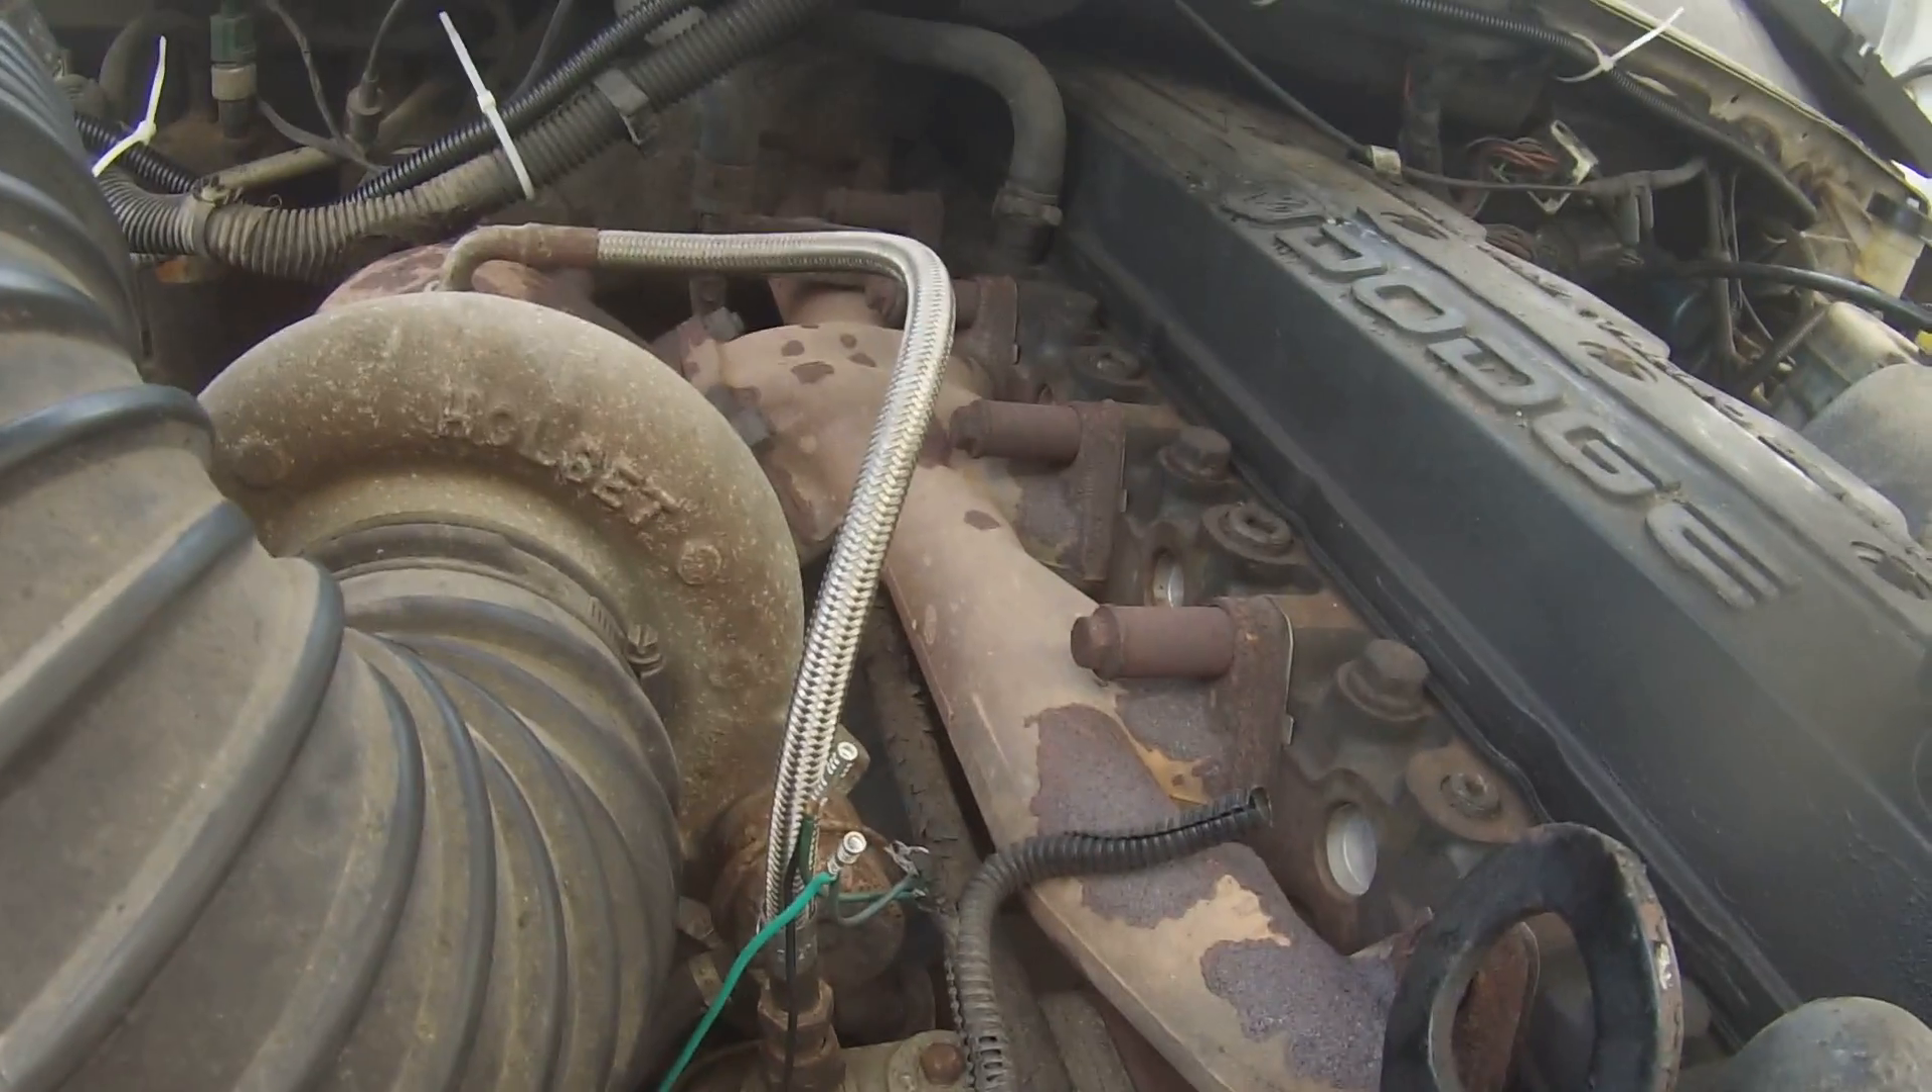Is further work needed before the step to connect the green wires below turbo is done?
Yes.